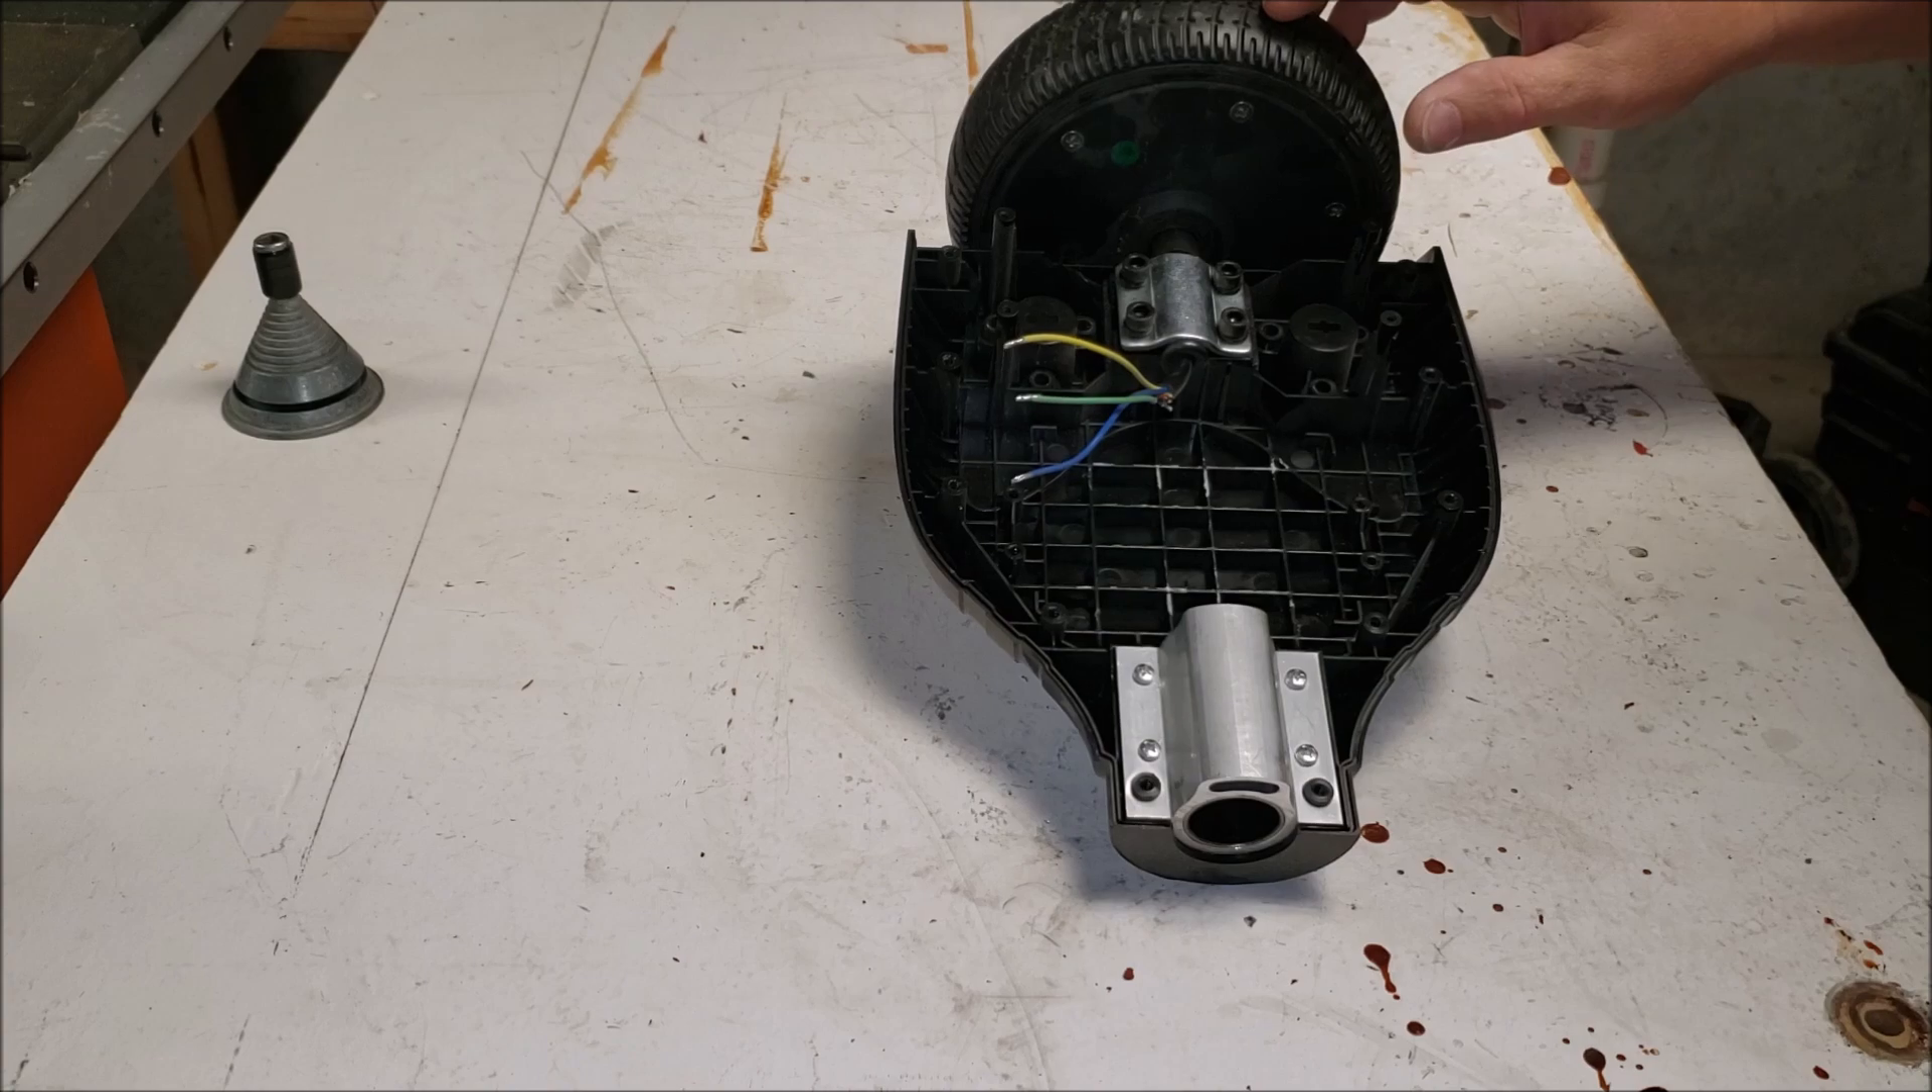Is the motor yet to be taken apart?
Yes.